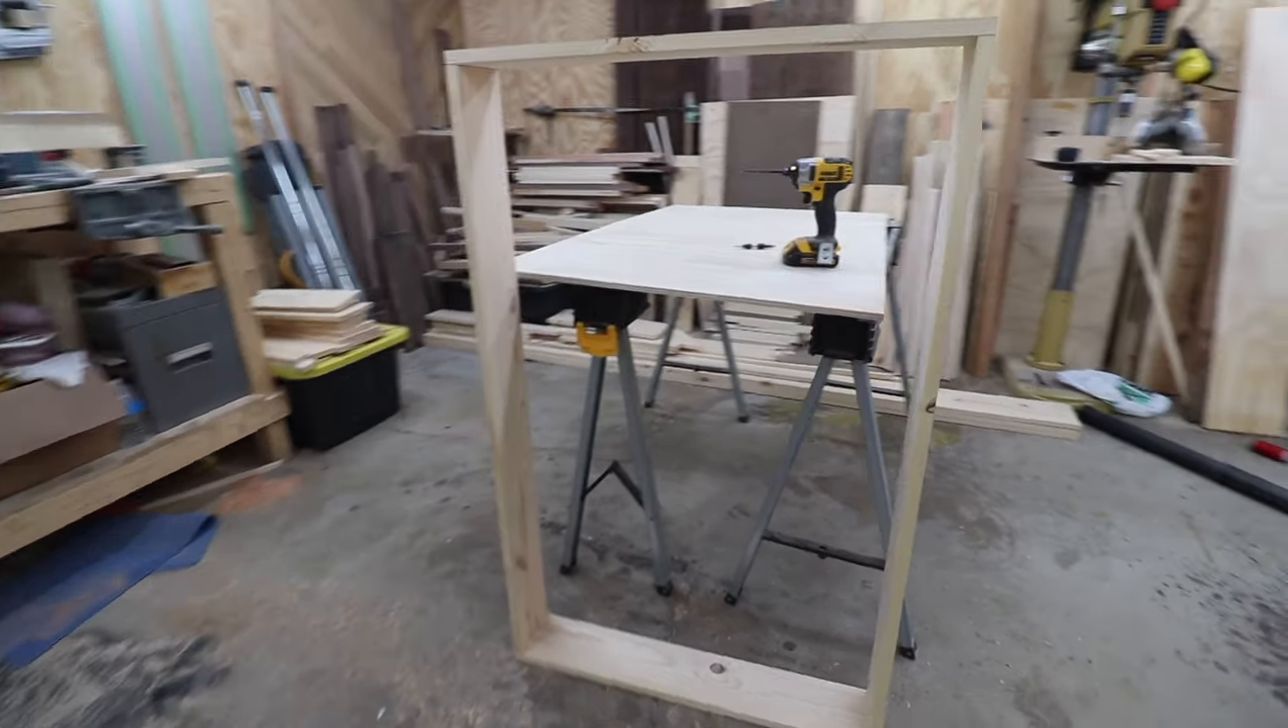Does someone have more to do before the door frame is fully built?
No.